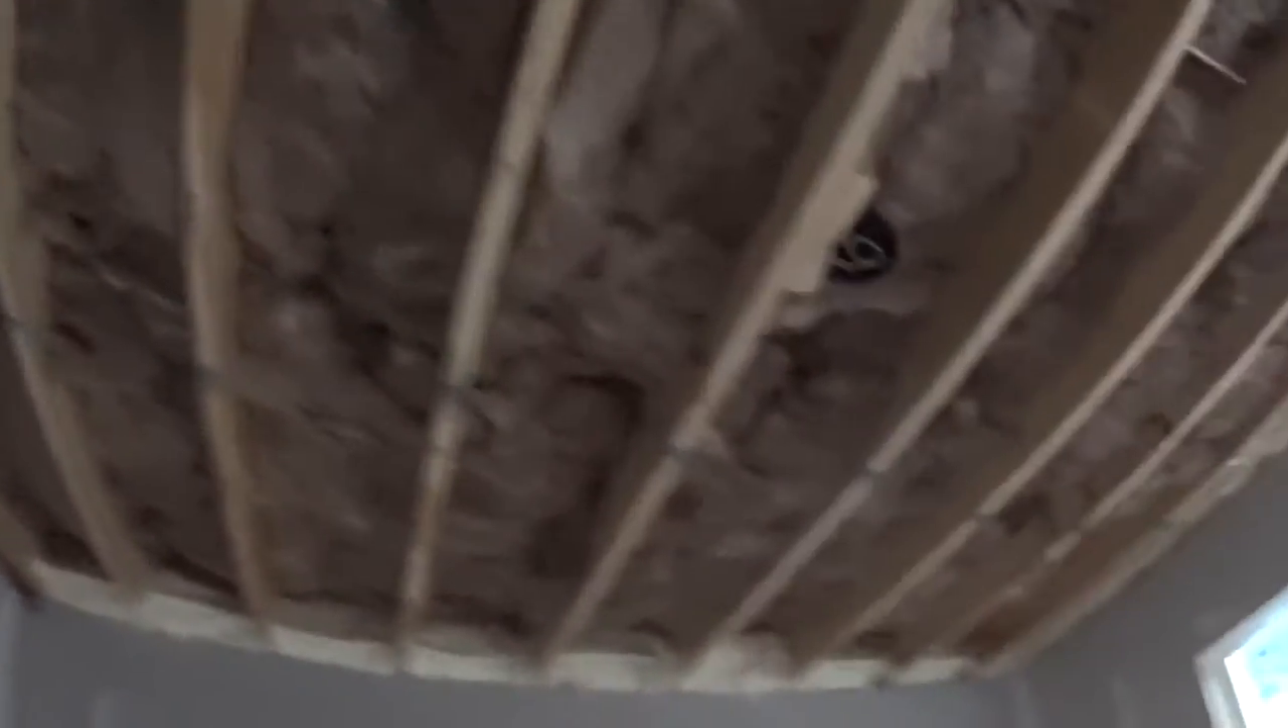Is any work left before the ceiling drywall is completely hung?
Yes.